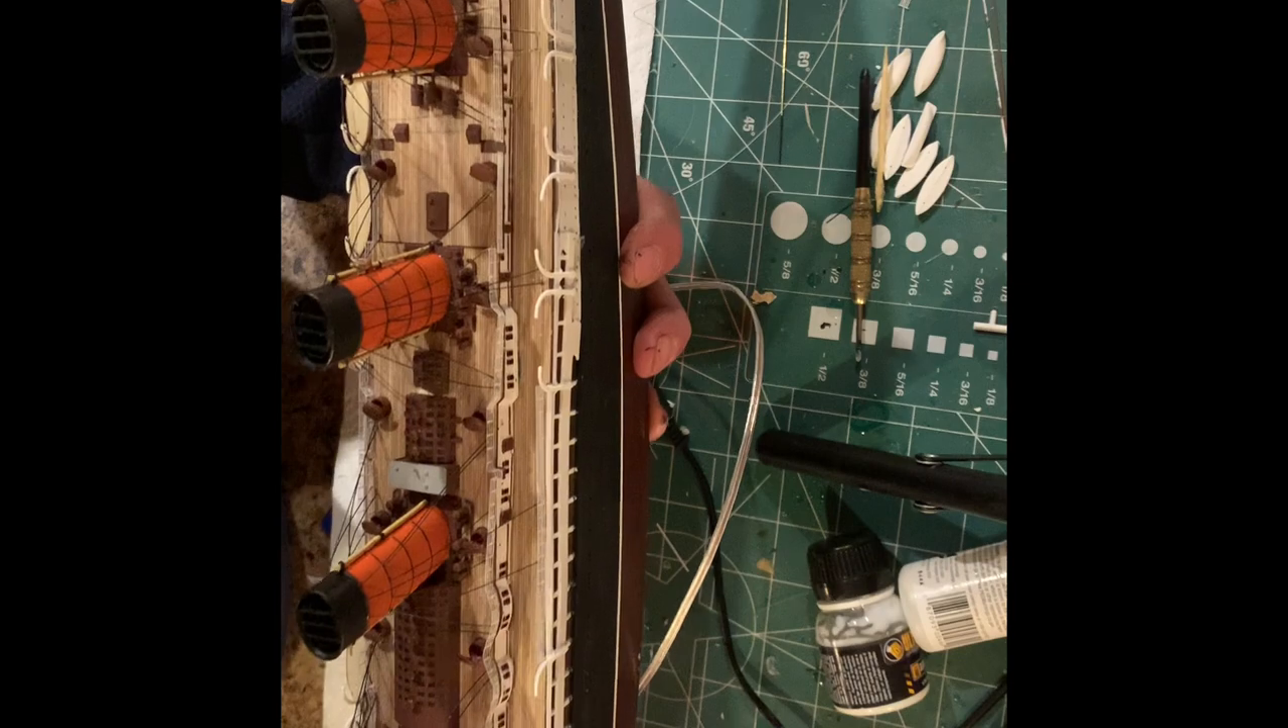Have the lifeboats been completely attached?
No.